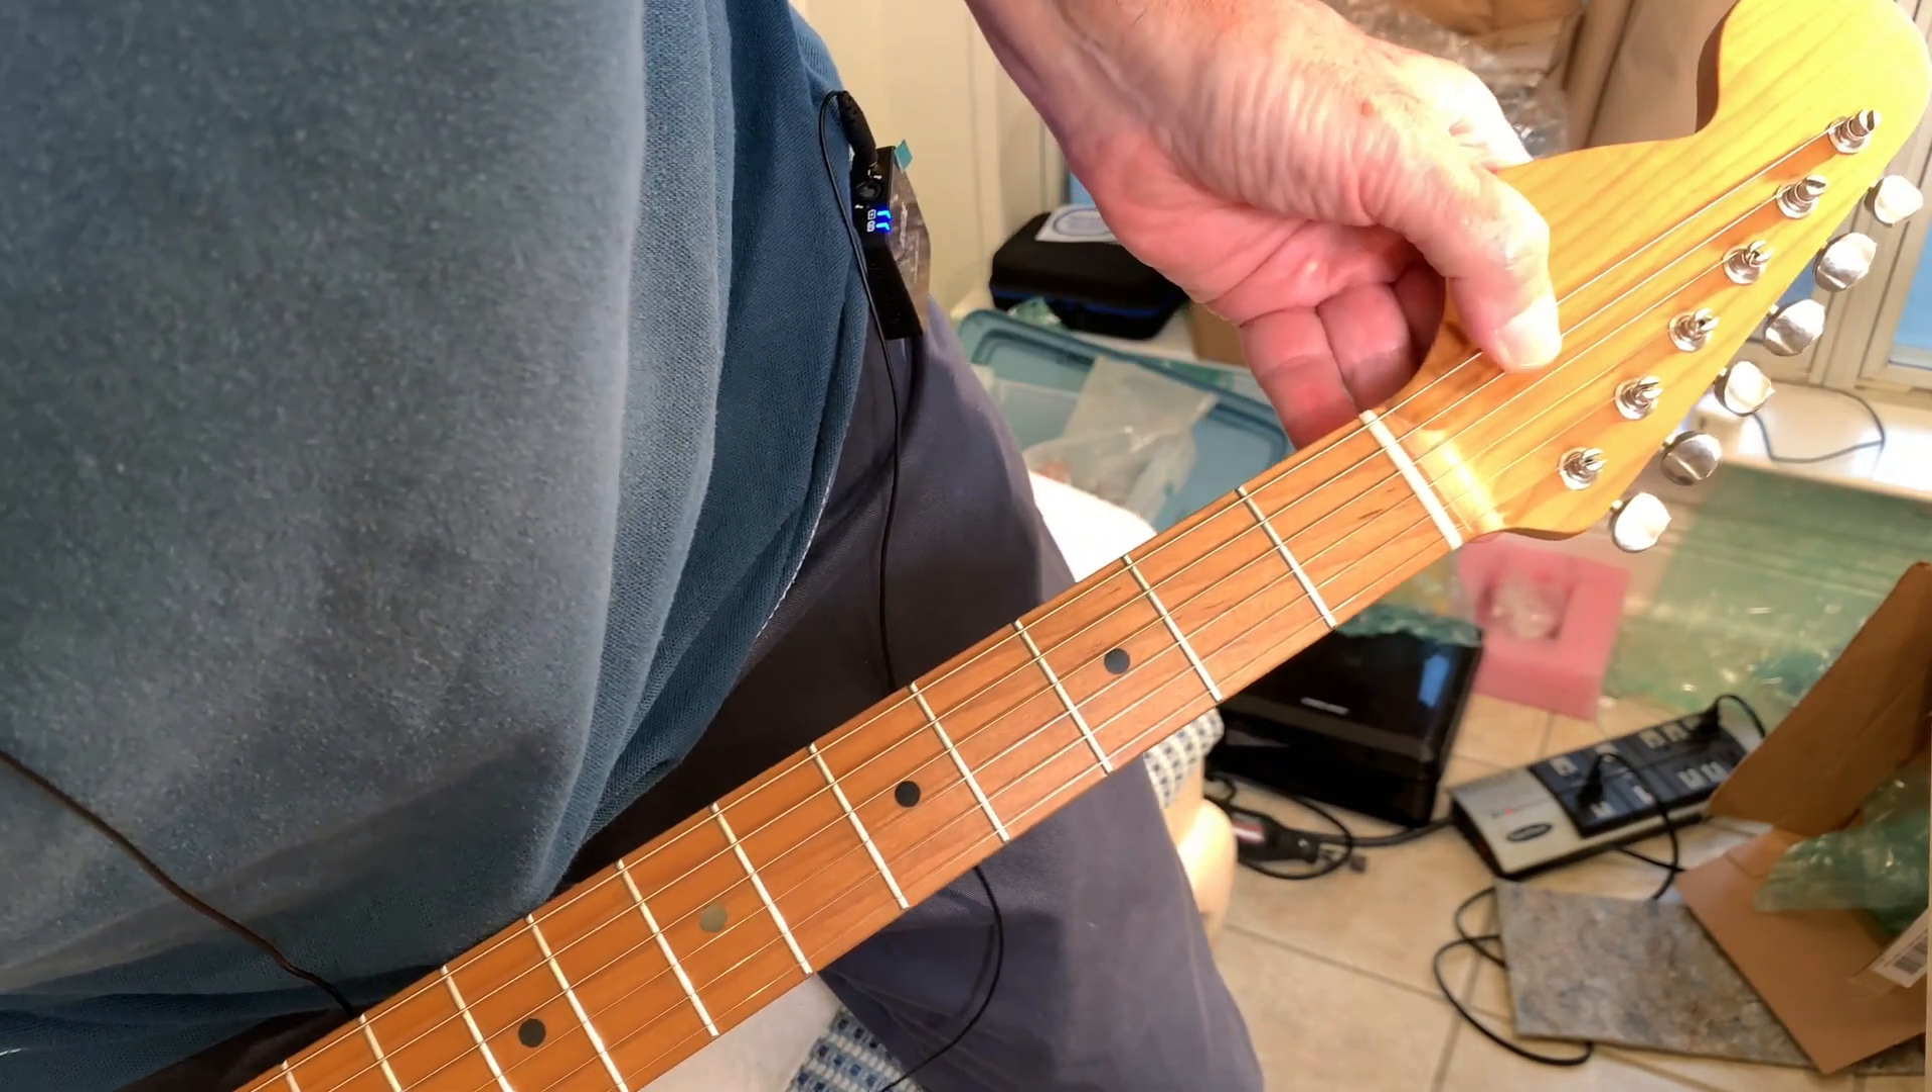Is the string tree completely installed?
No.